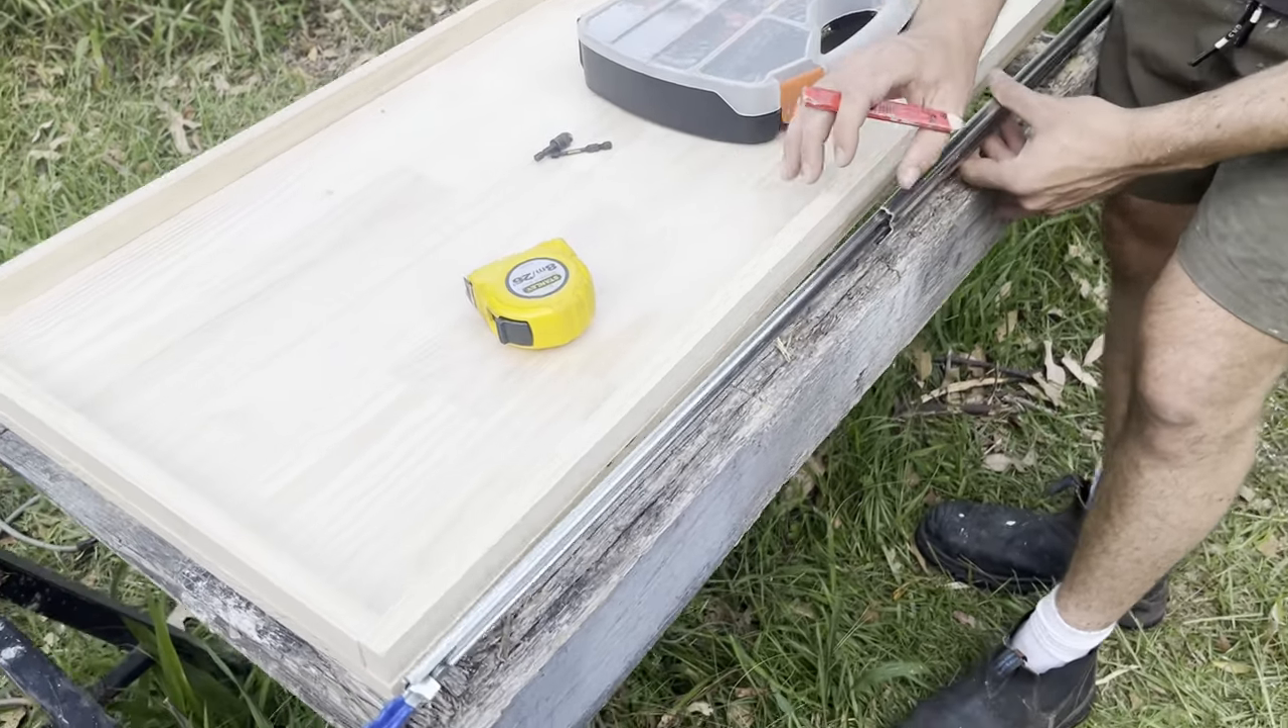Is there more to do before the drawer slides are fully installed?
Yes.